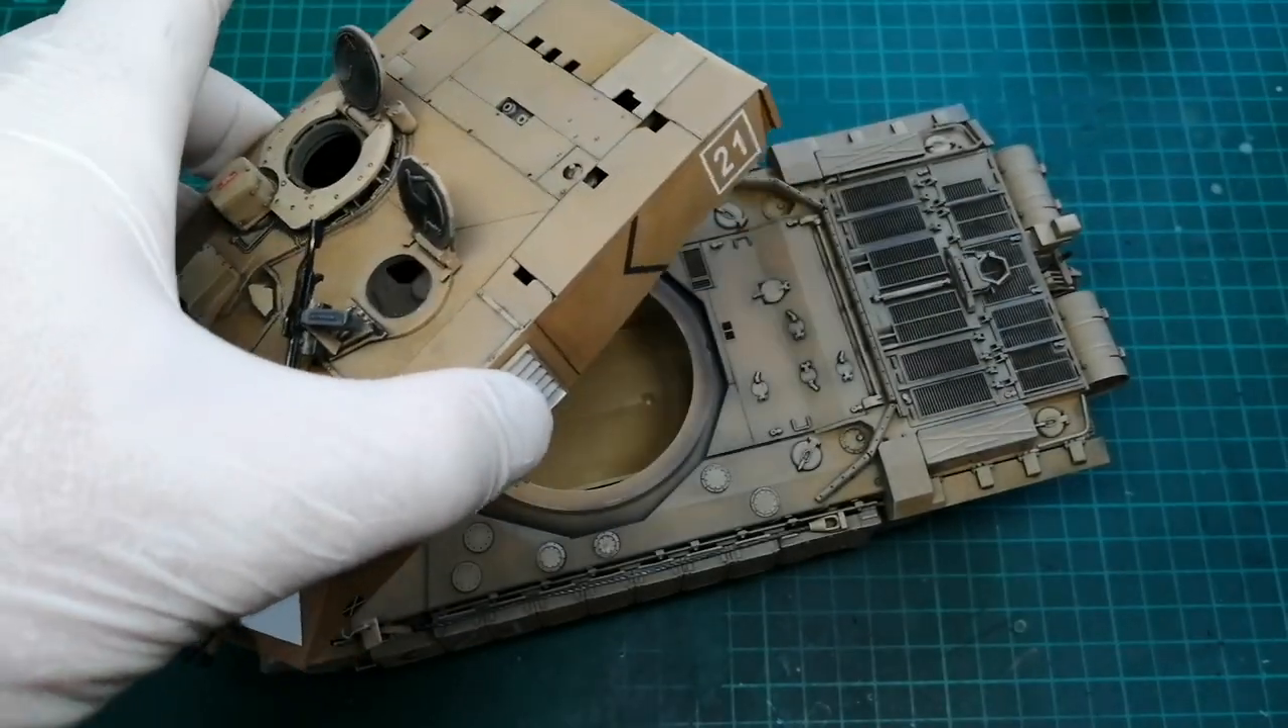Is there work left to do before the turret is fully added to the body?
Yes.